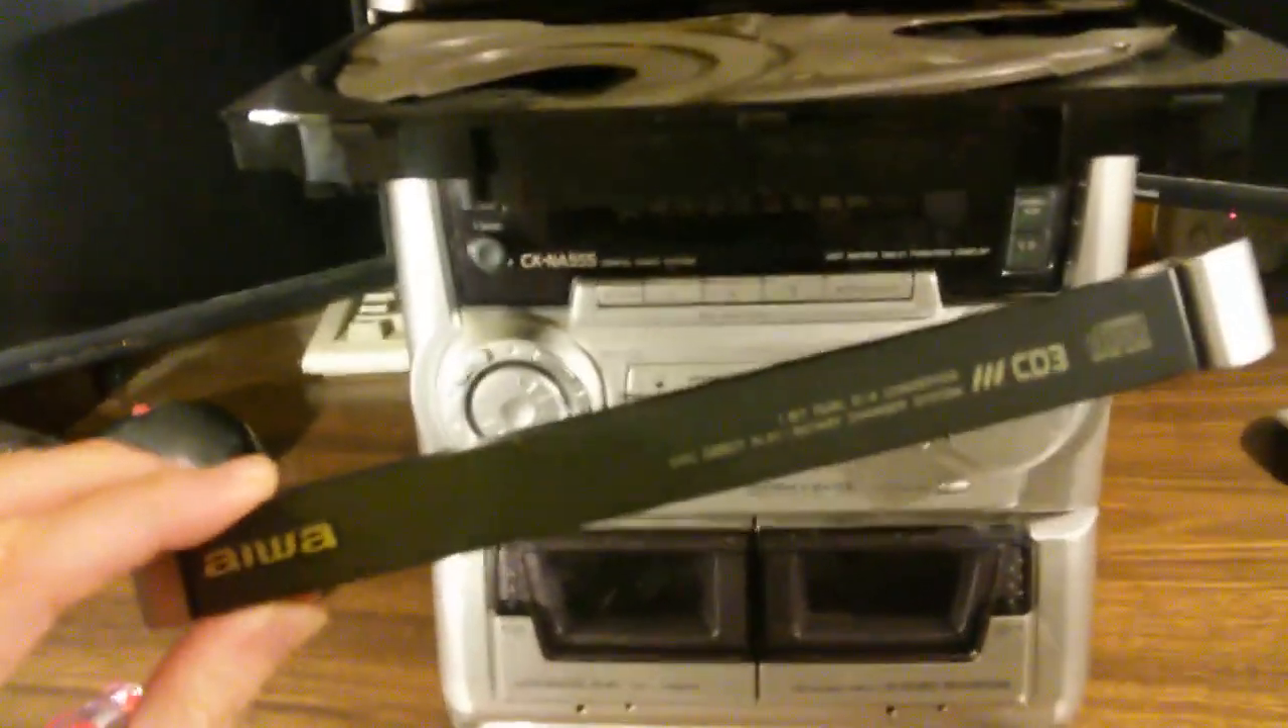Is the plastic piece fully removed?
Yes.